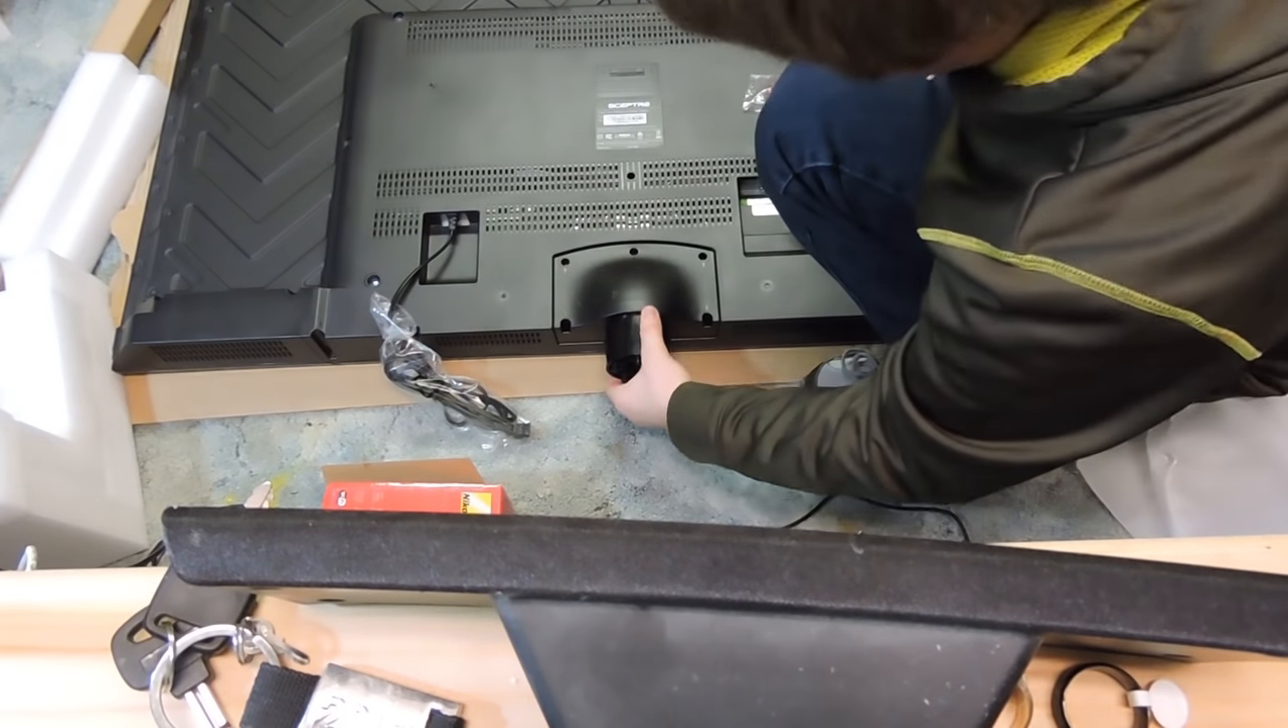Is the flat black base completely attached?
No.